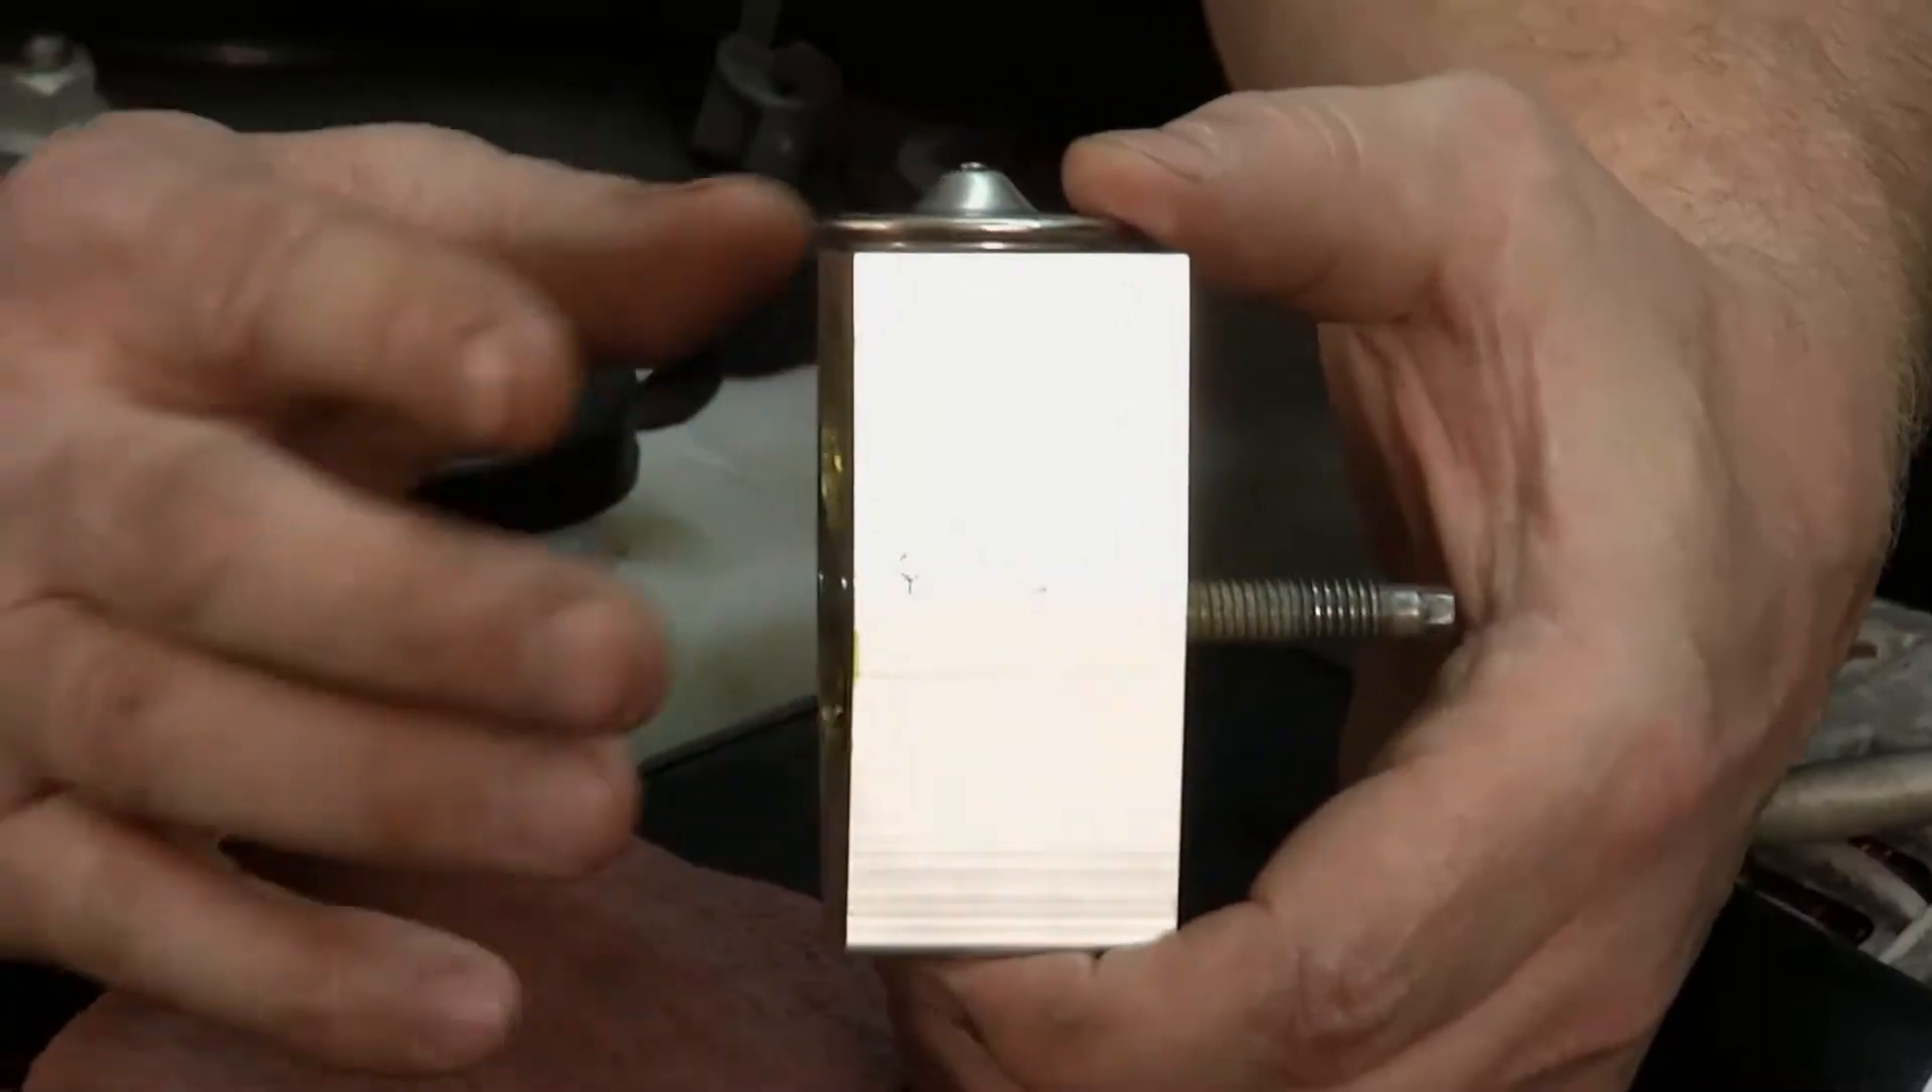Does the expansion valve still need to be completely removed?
No.